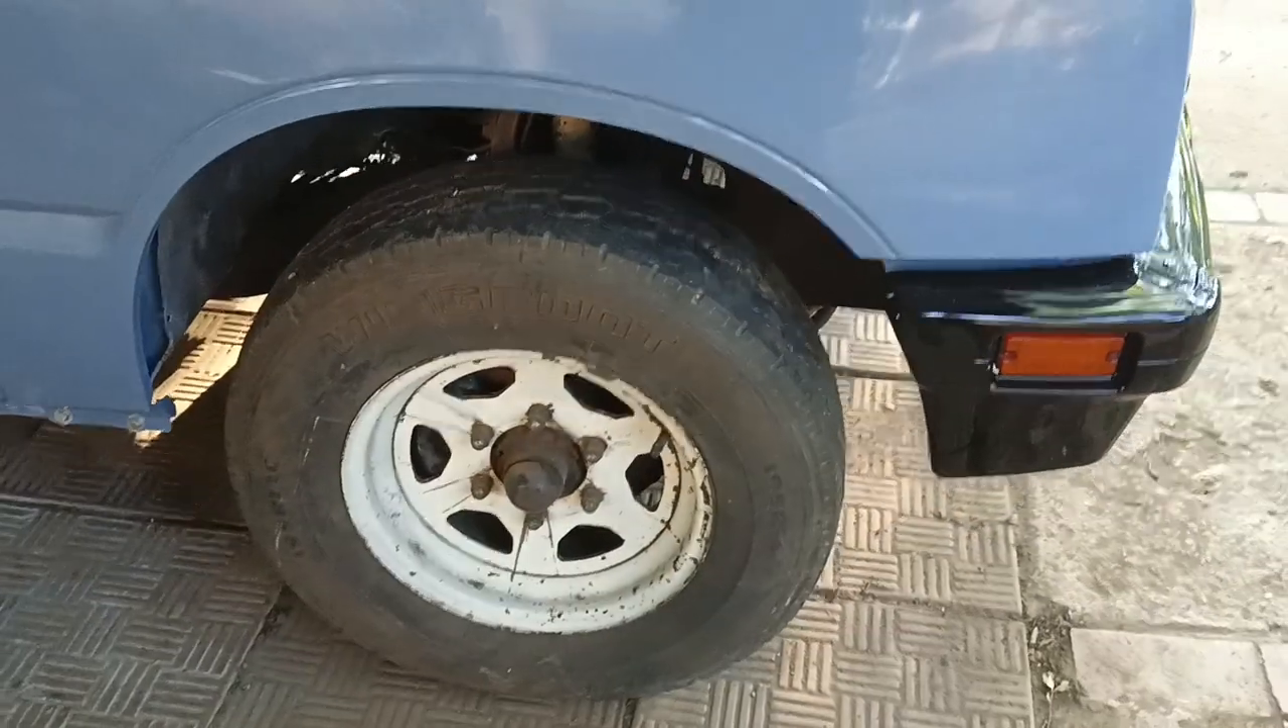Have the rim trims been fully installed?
No.